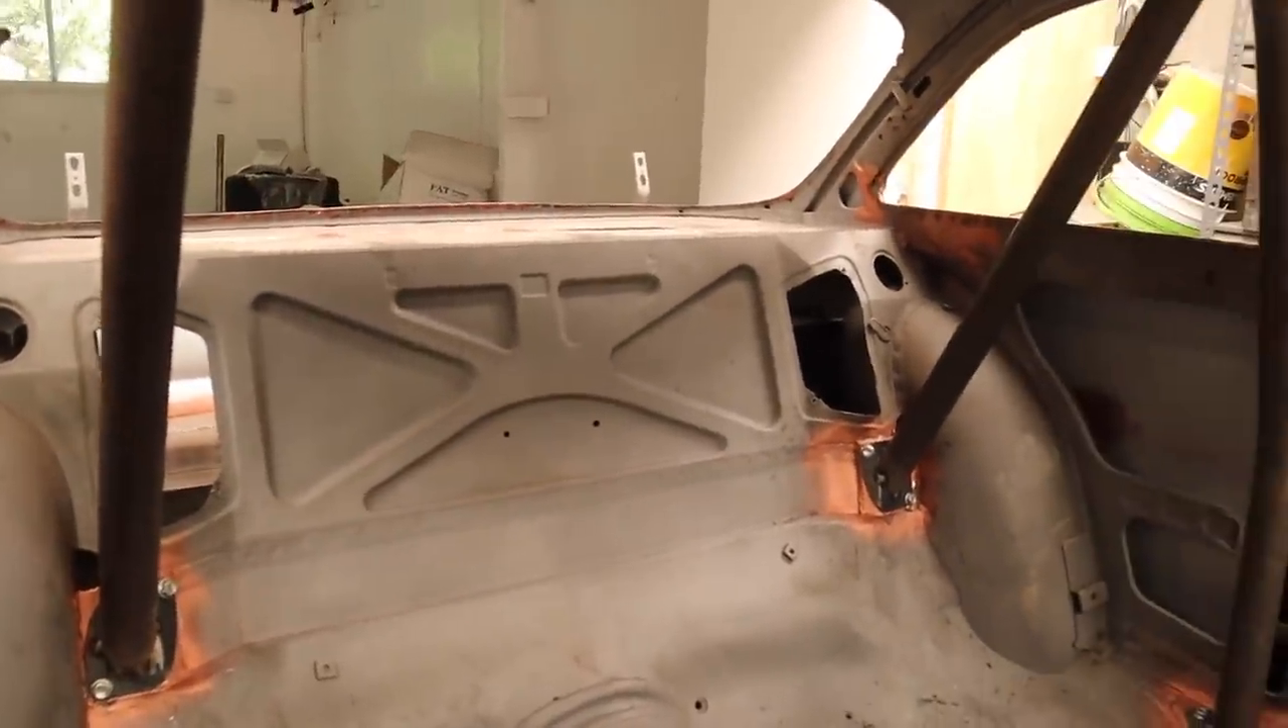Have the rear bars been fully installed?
Yes.